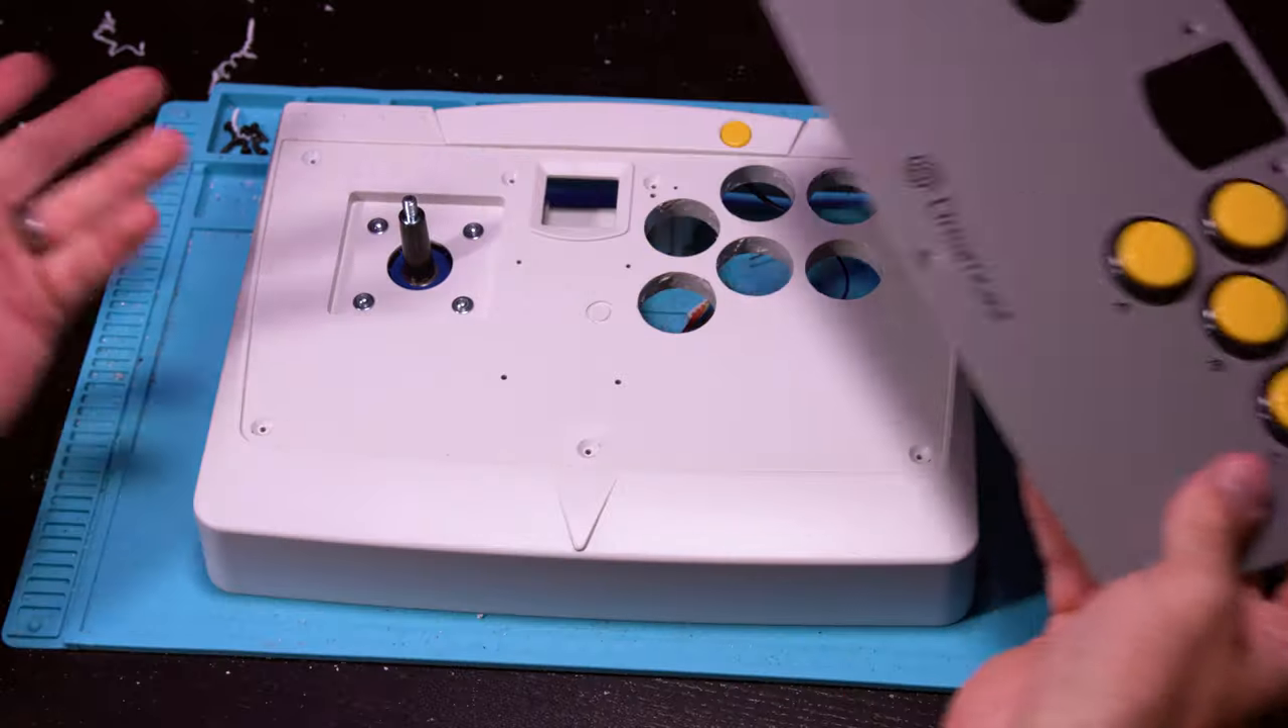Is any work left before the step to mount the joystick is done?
No.